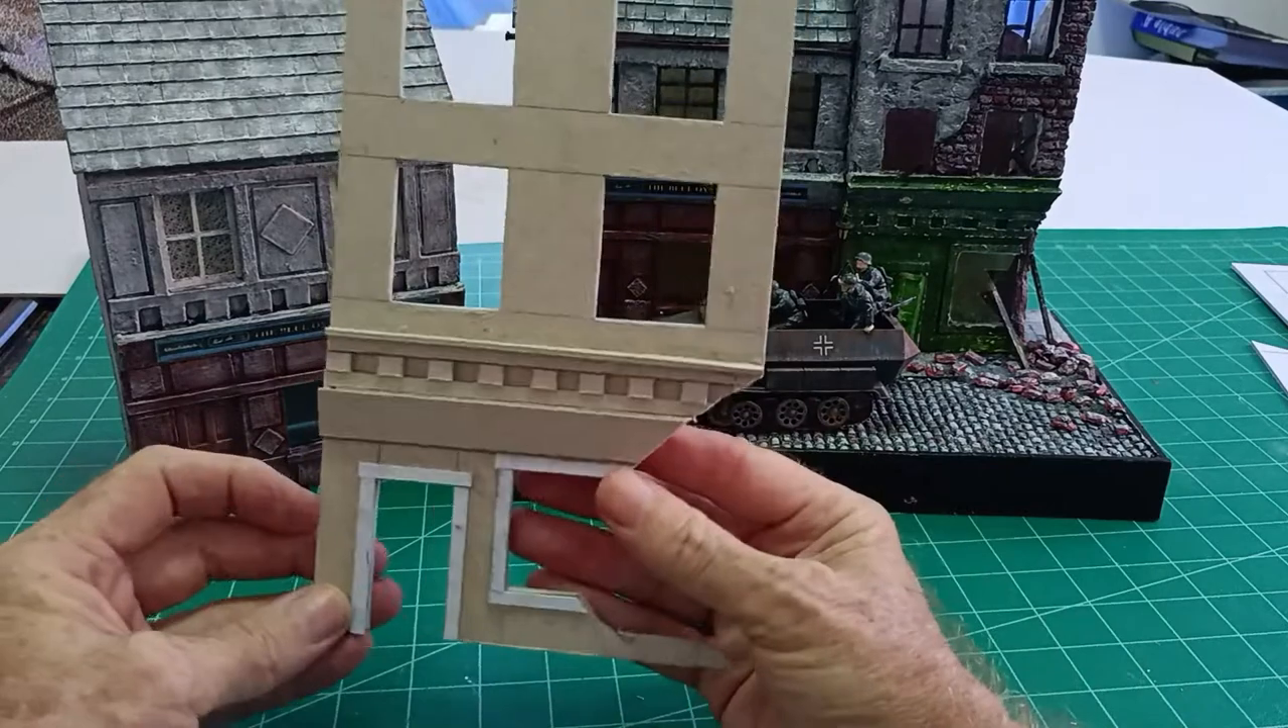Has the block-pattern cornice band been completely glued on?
Yes.